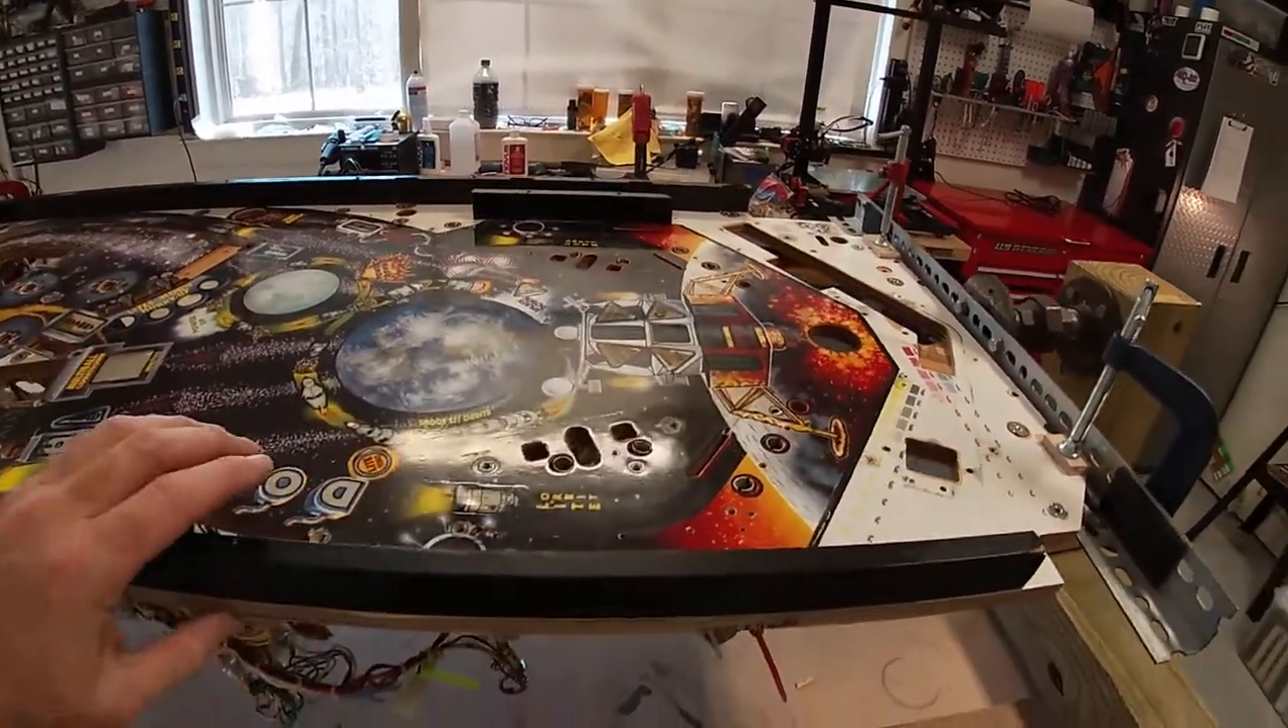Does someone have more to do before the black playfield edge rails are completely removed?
Yes.